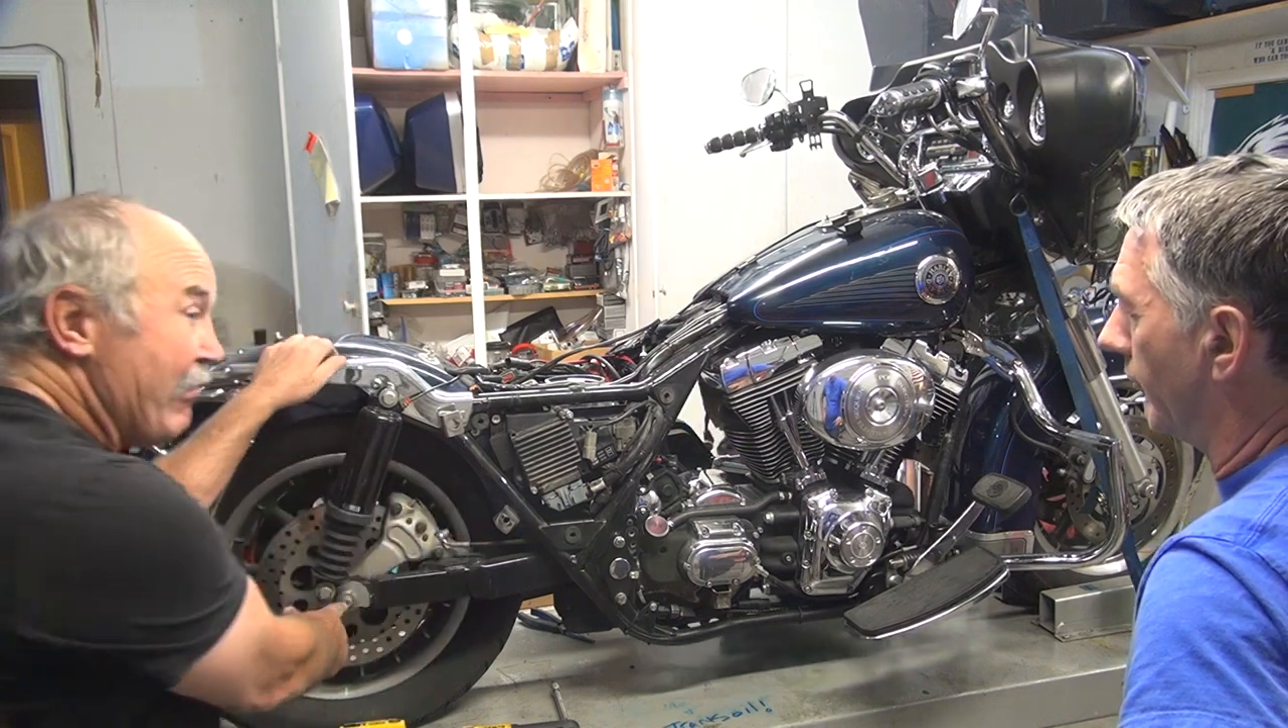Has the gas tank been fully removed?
No.